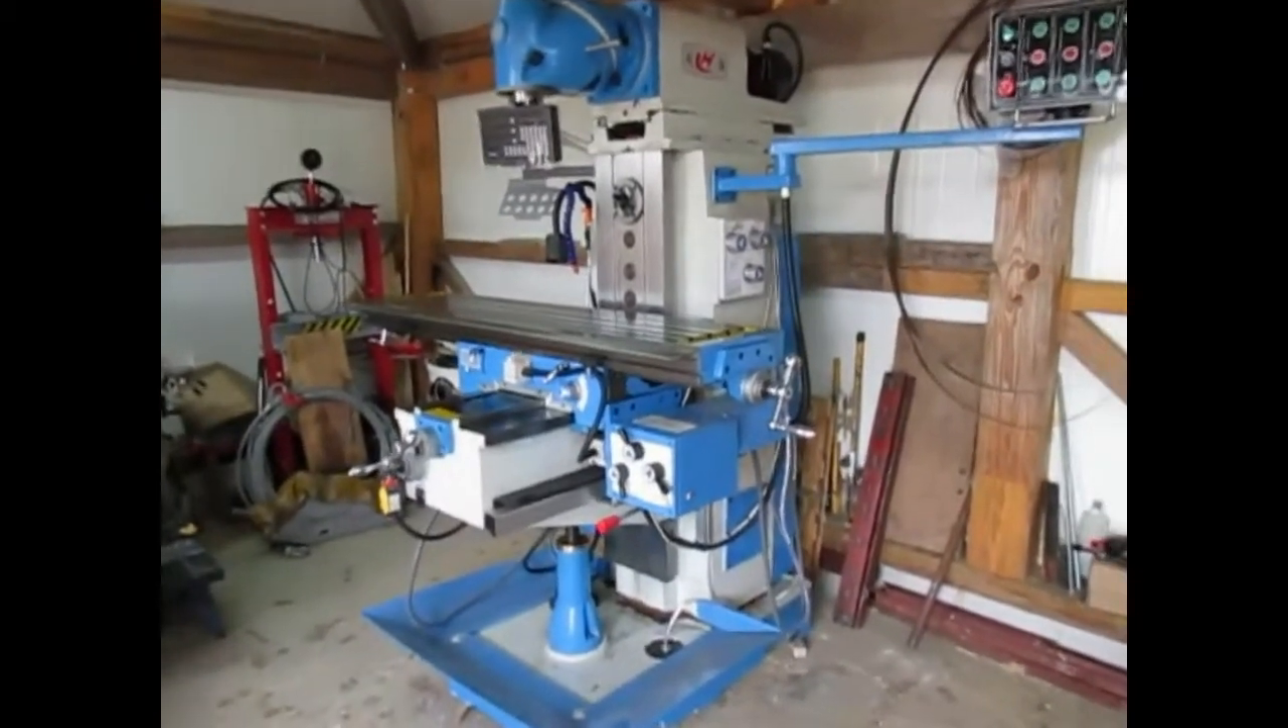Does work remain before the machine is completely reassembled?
No.